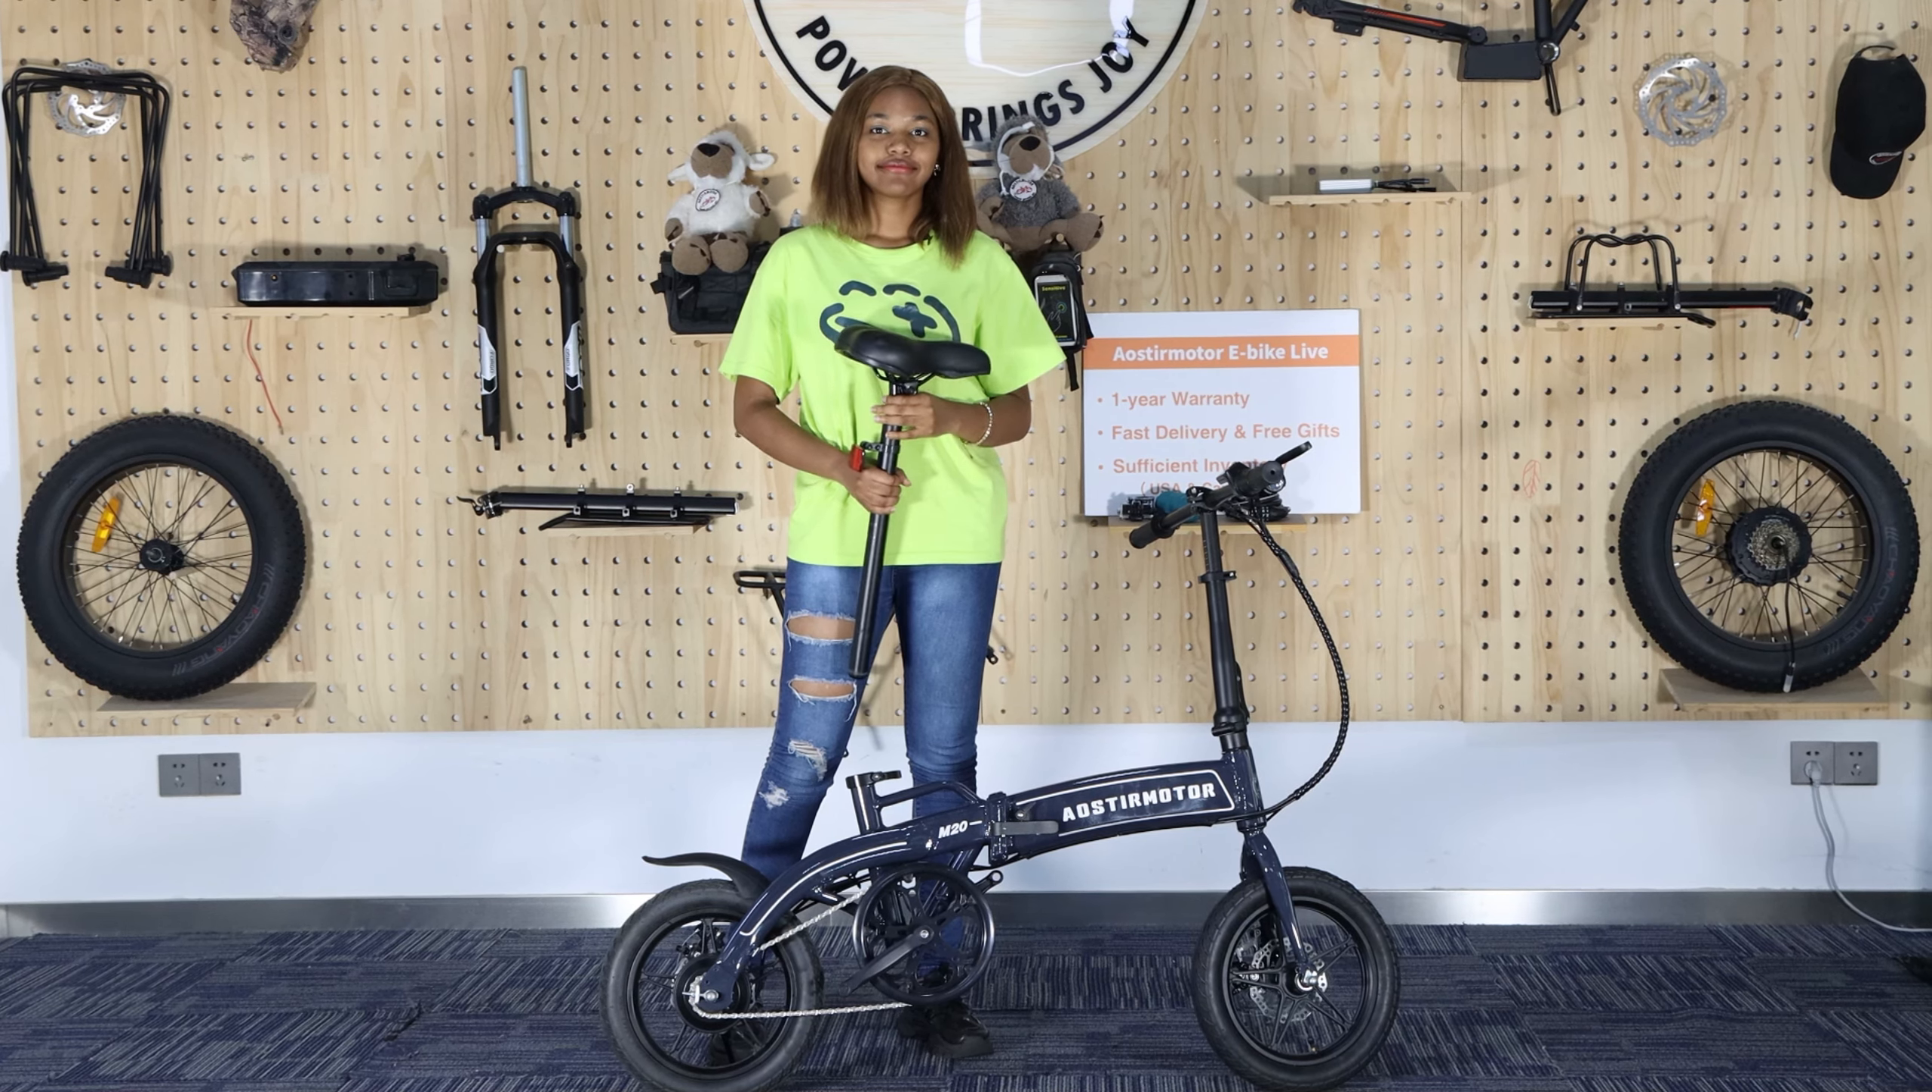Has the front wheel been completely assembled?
Yes.